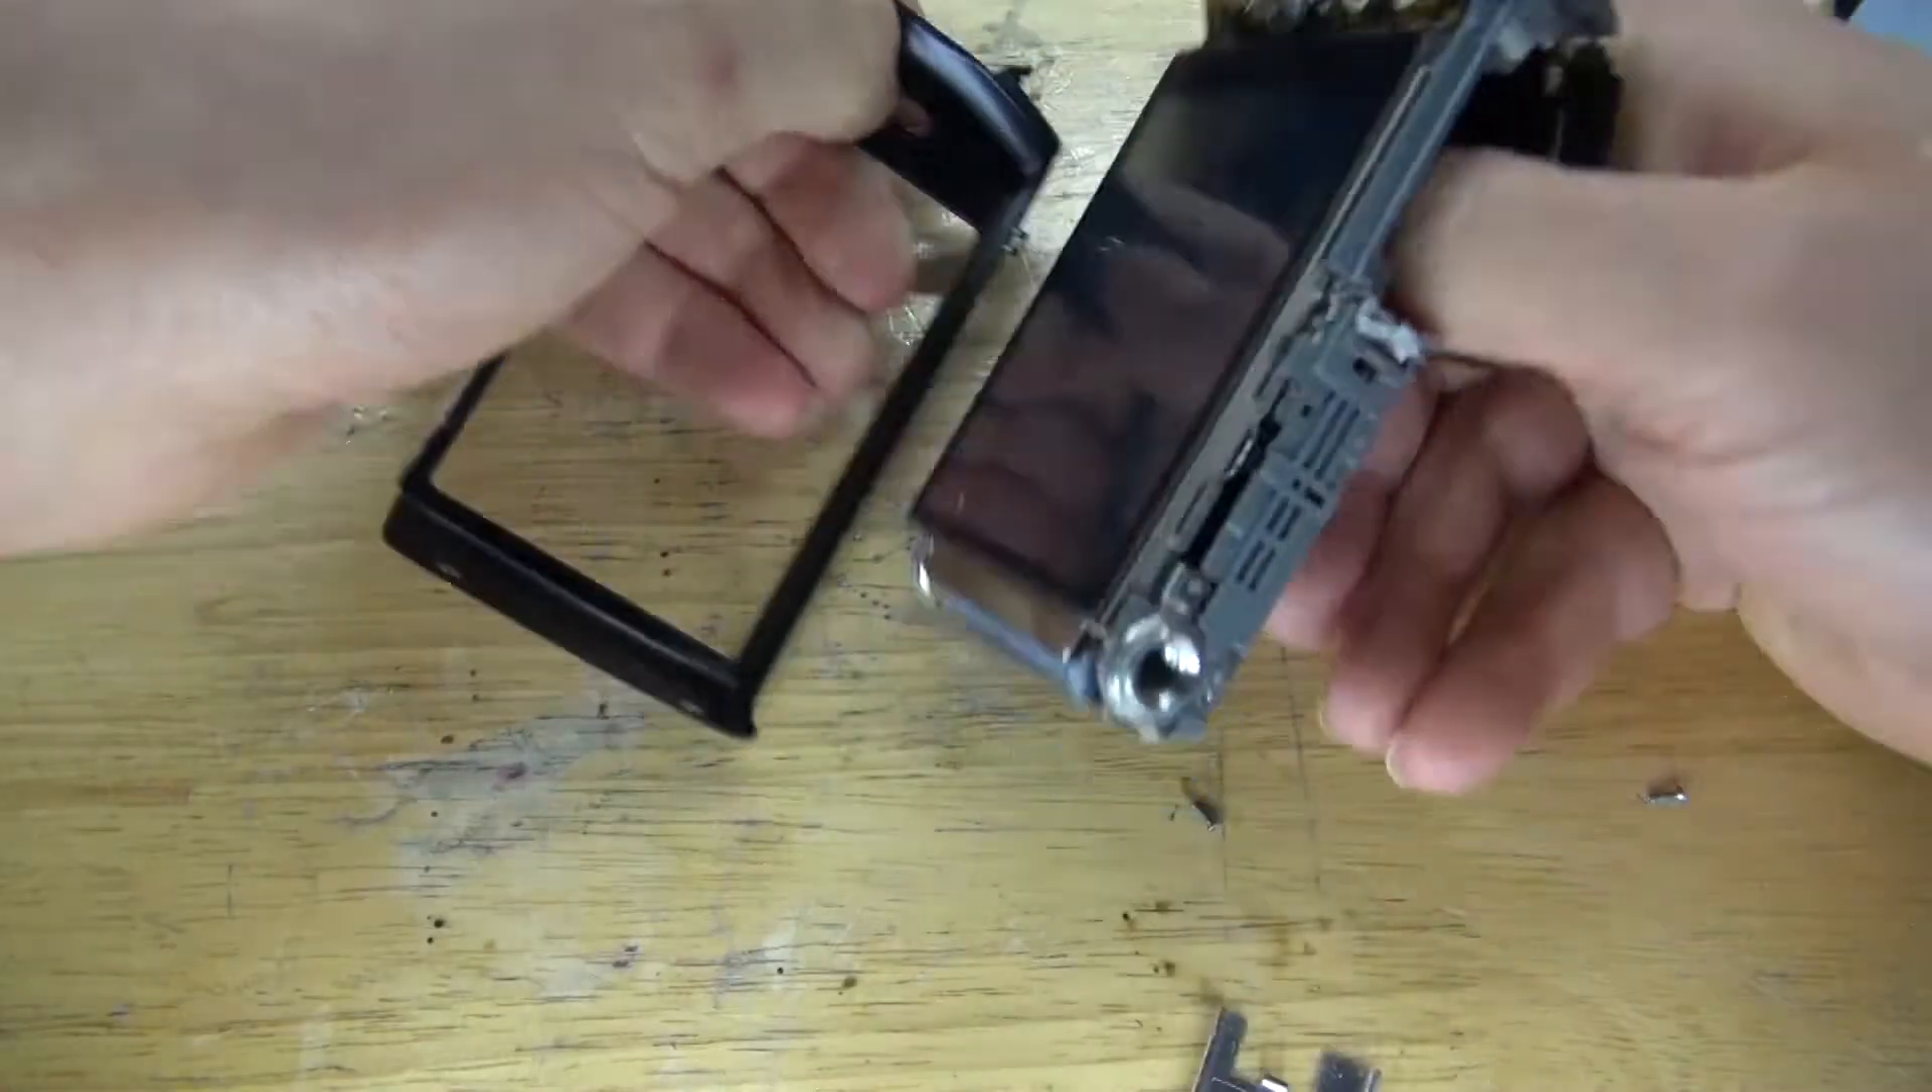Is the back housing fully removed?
Yes.